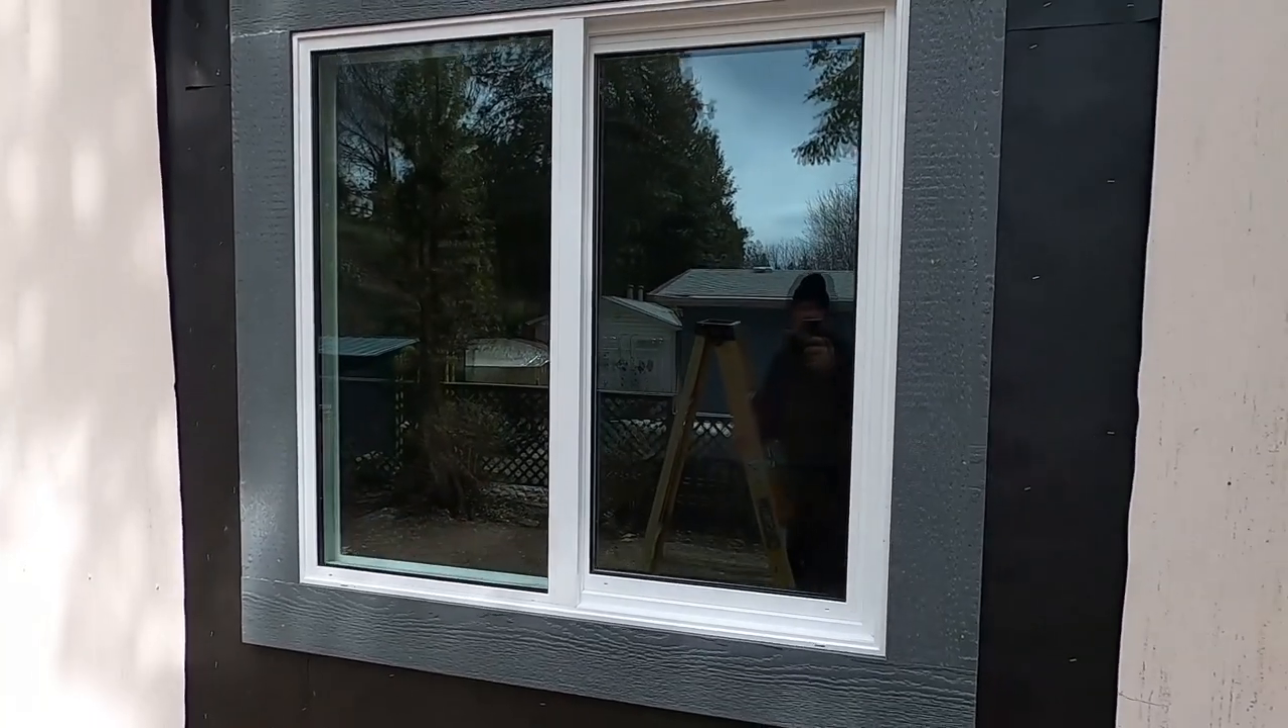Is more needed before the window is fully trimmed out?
No.